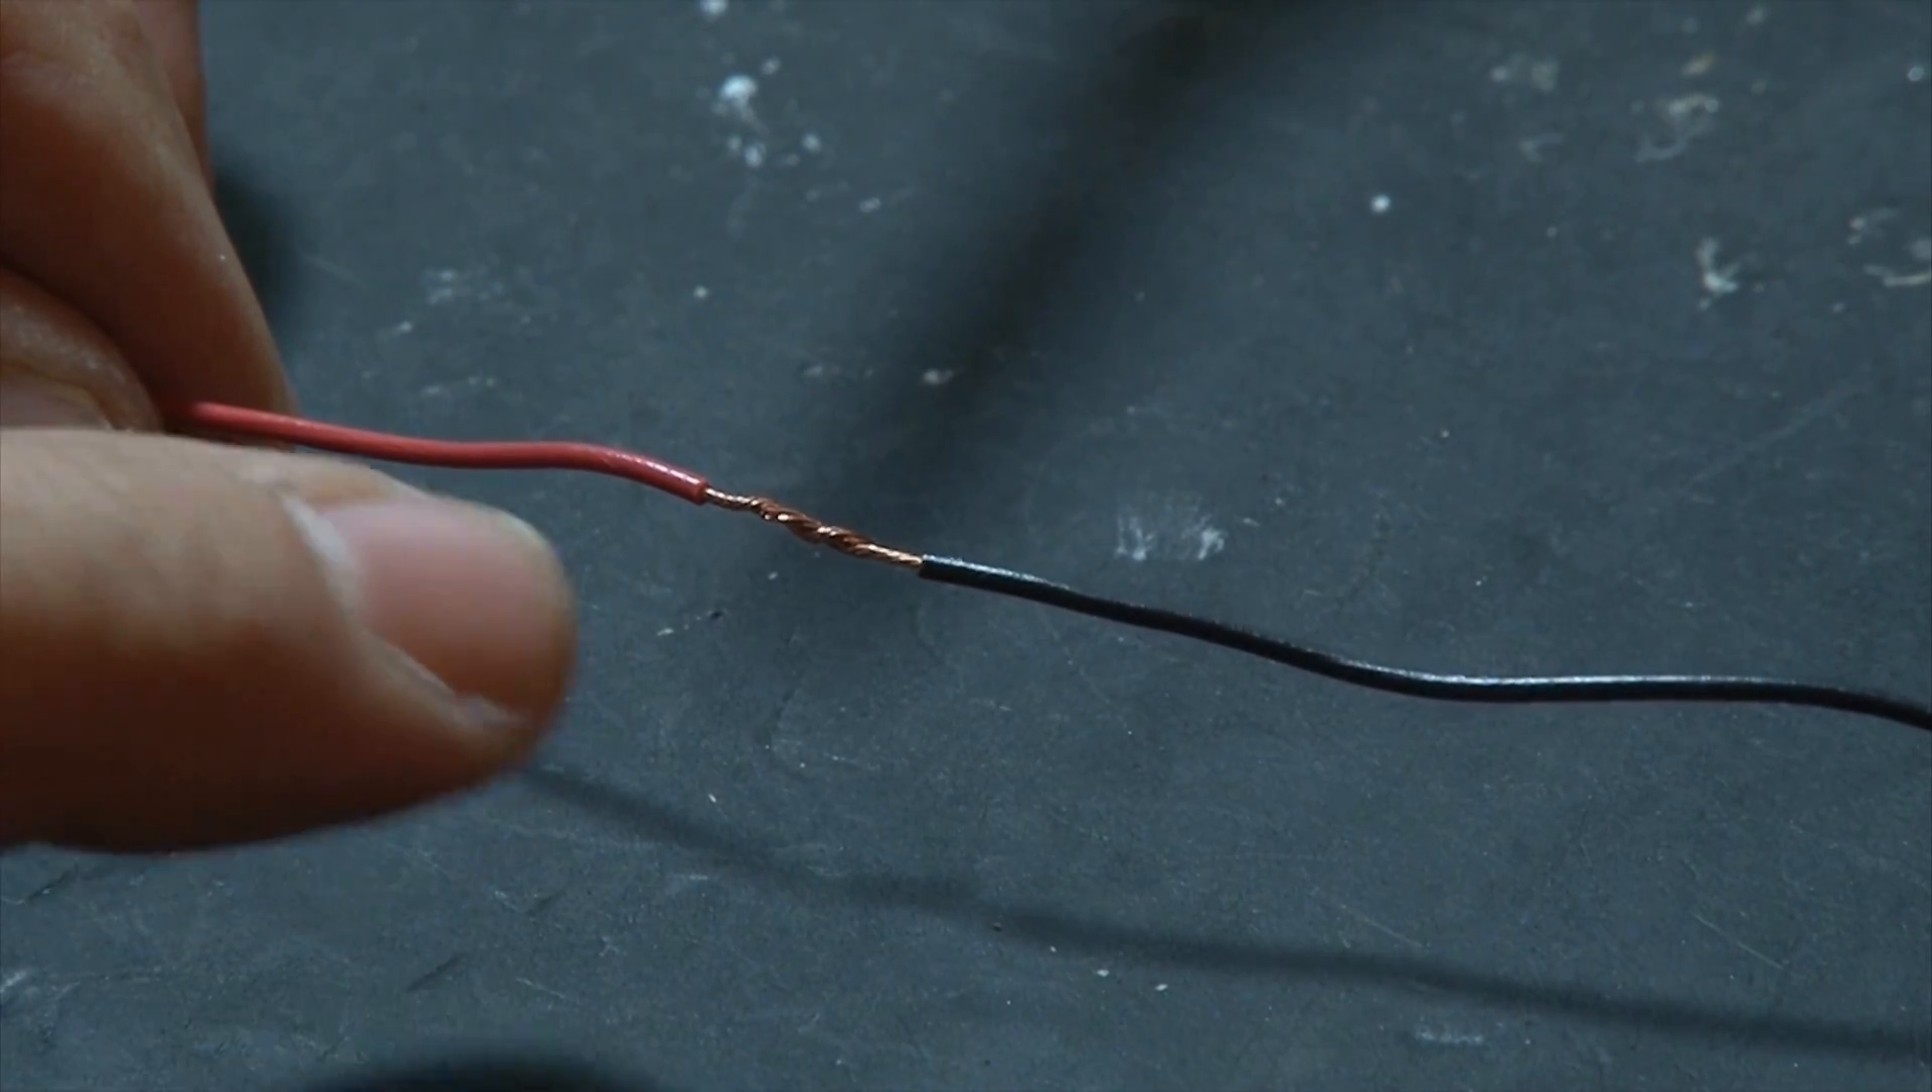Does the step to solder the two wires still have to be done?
Yes.